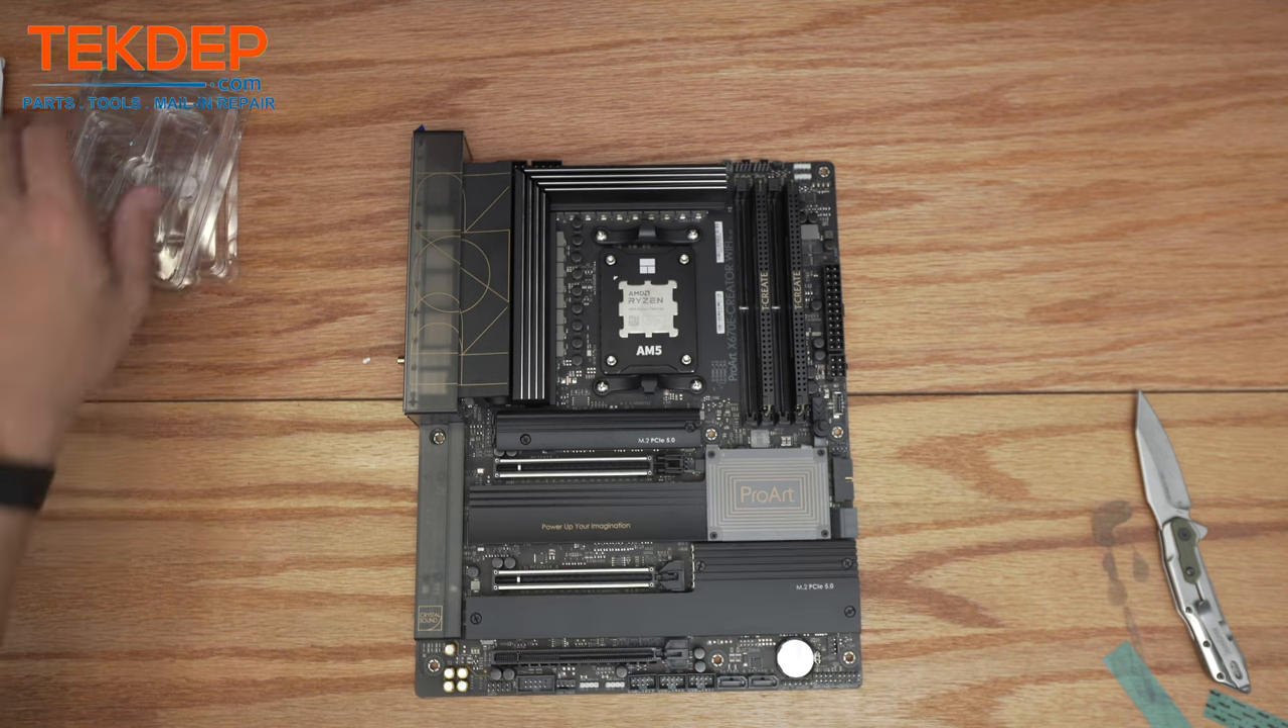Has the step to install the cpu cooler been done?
No.